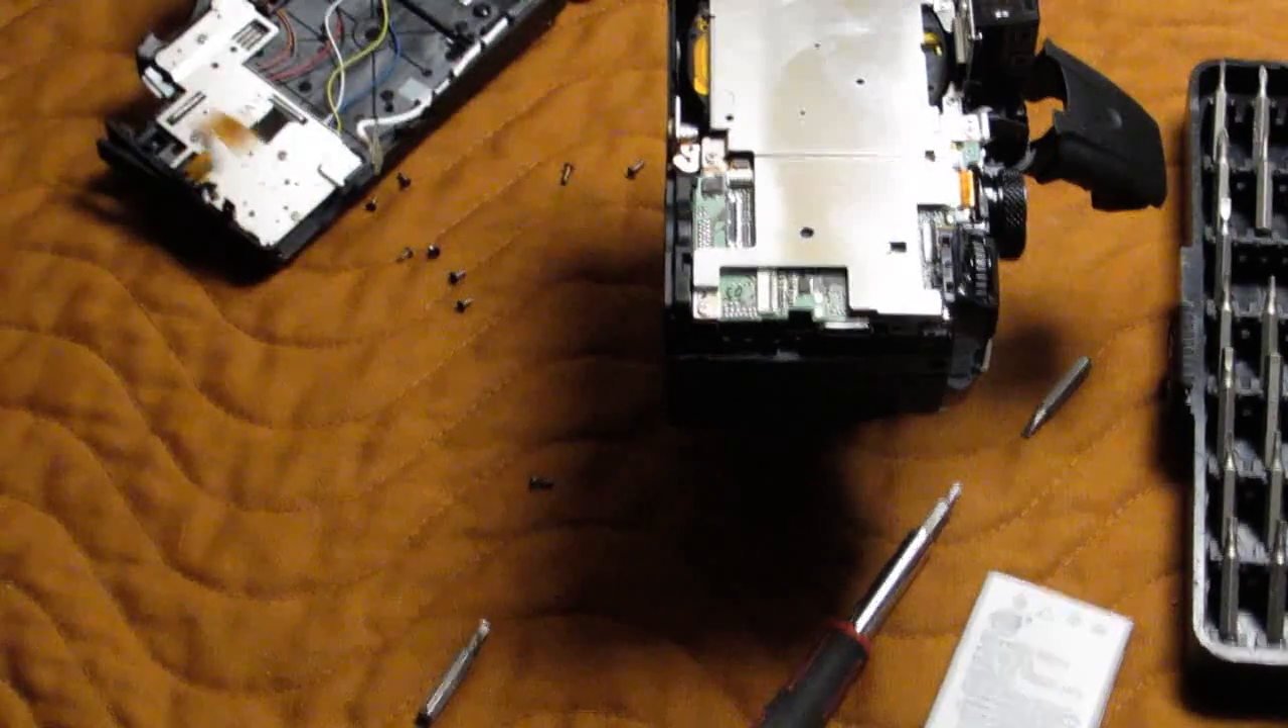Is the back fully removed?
Yes.